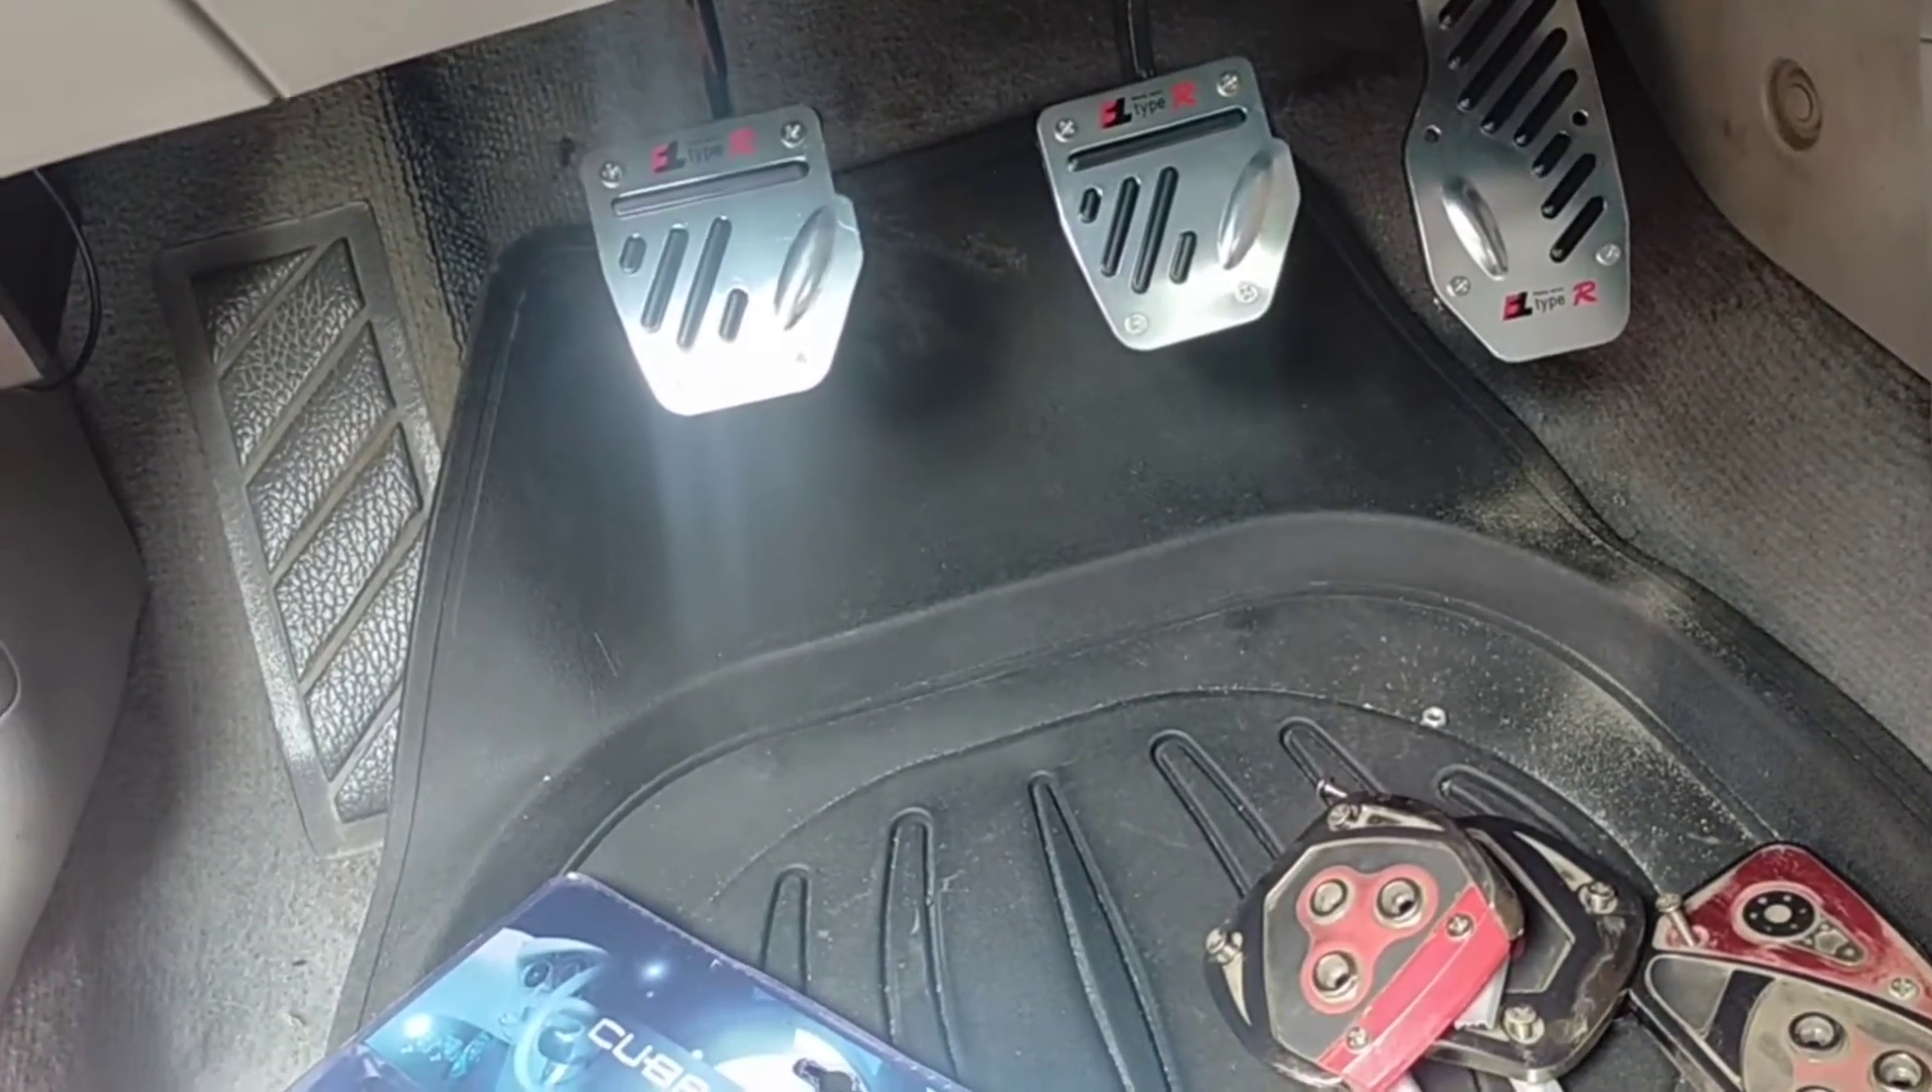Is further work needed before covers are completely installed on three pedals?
No.